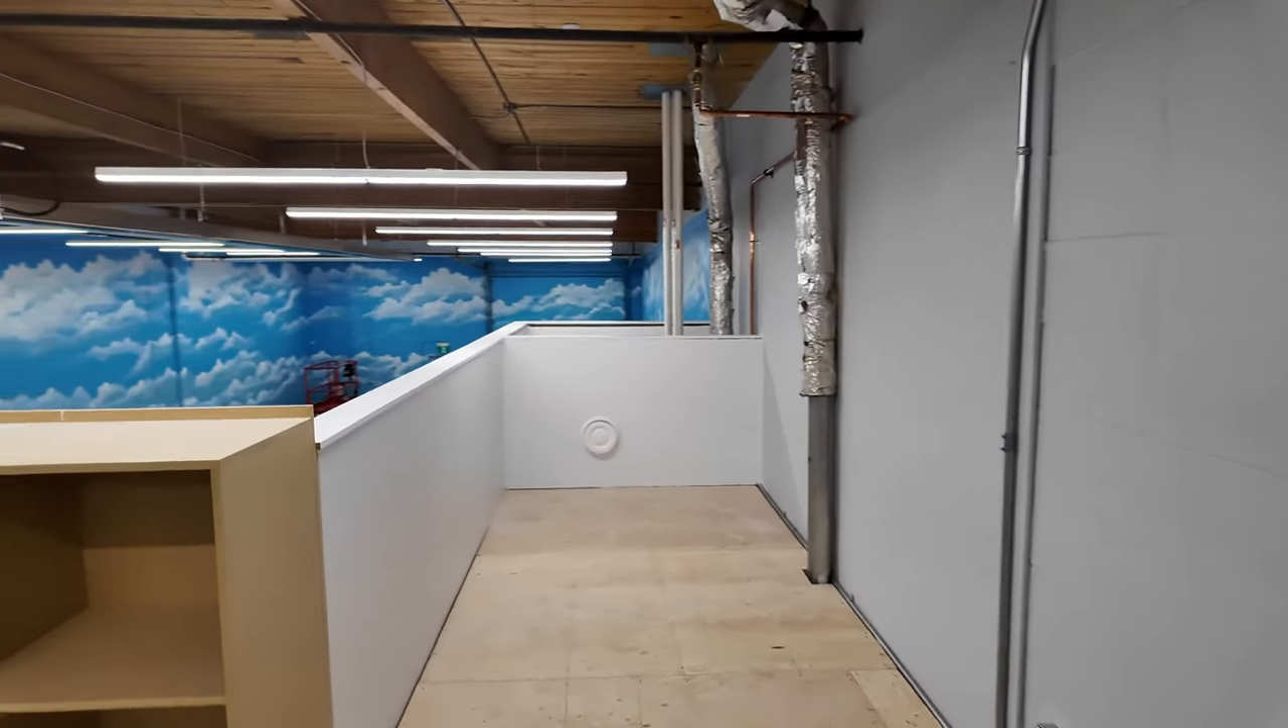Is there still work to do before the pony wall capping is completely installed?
No.